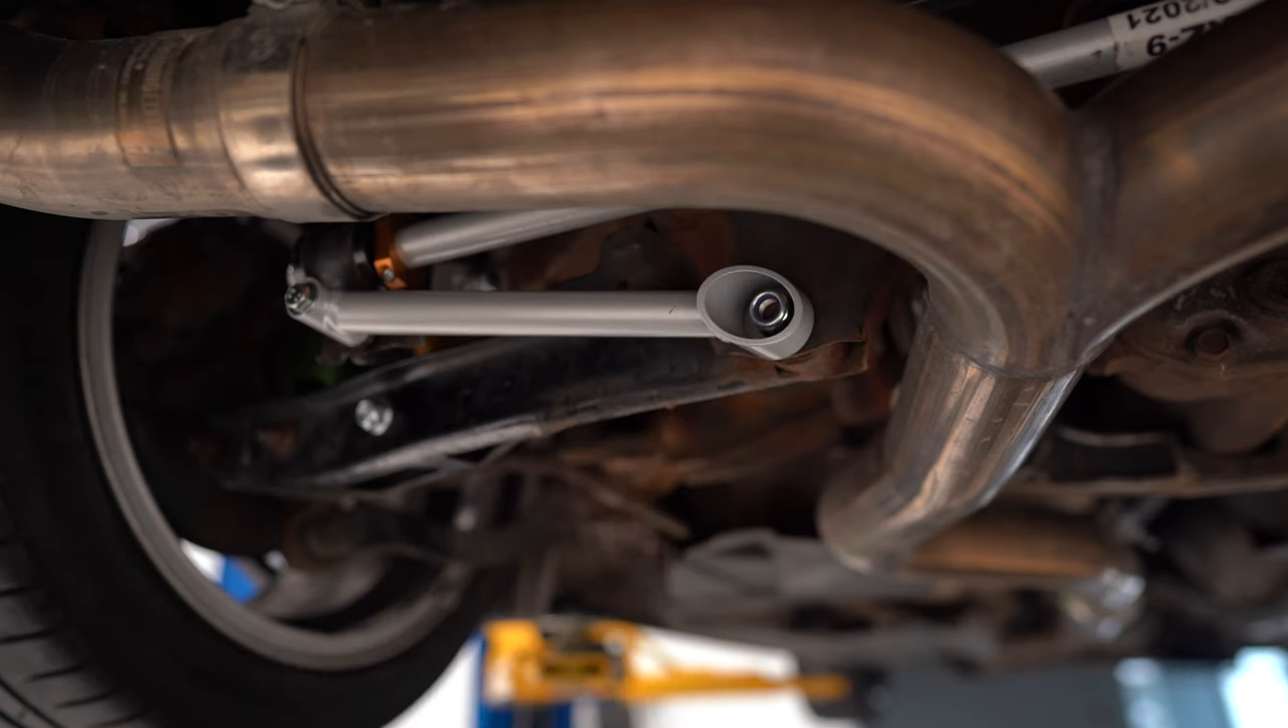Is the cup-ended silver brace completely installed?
Yes.